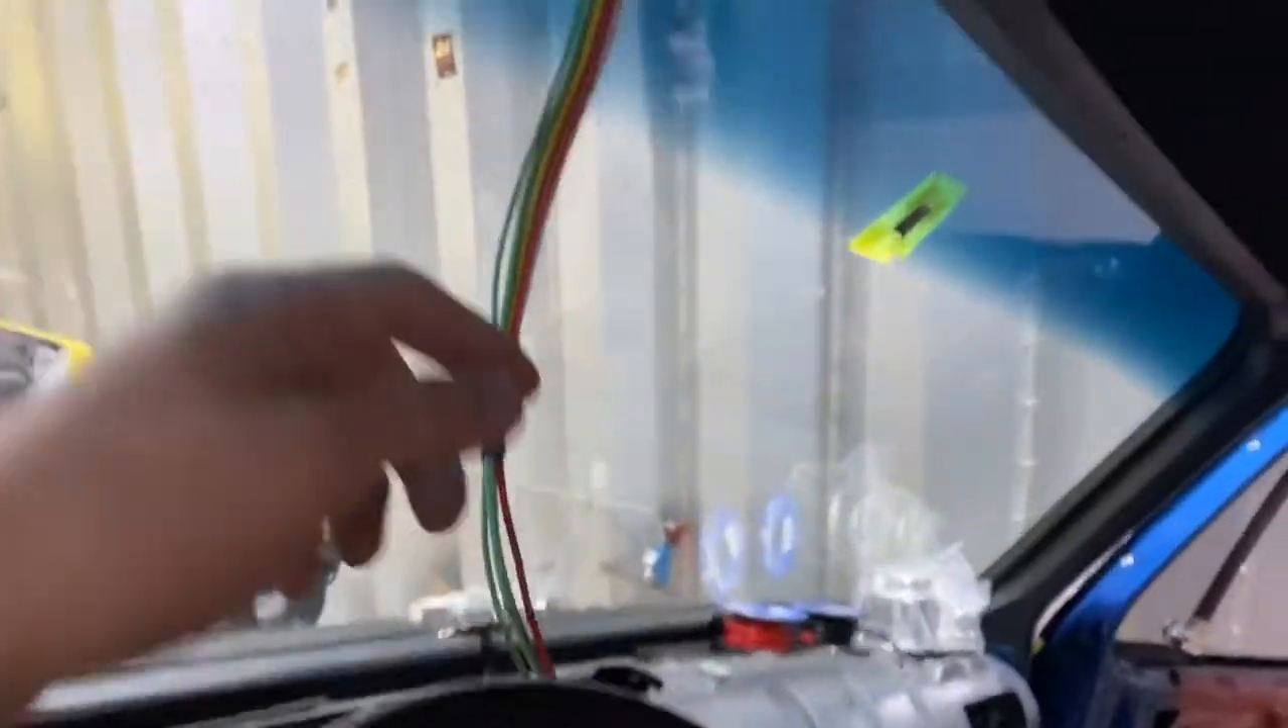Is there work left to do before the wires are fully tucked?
Yes.